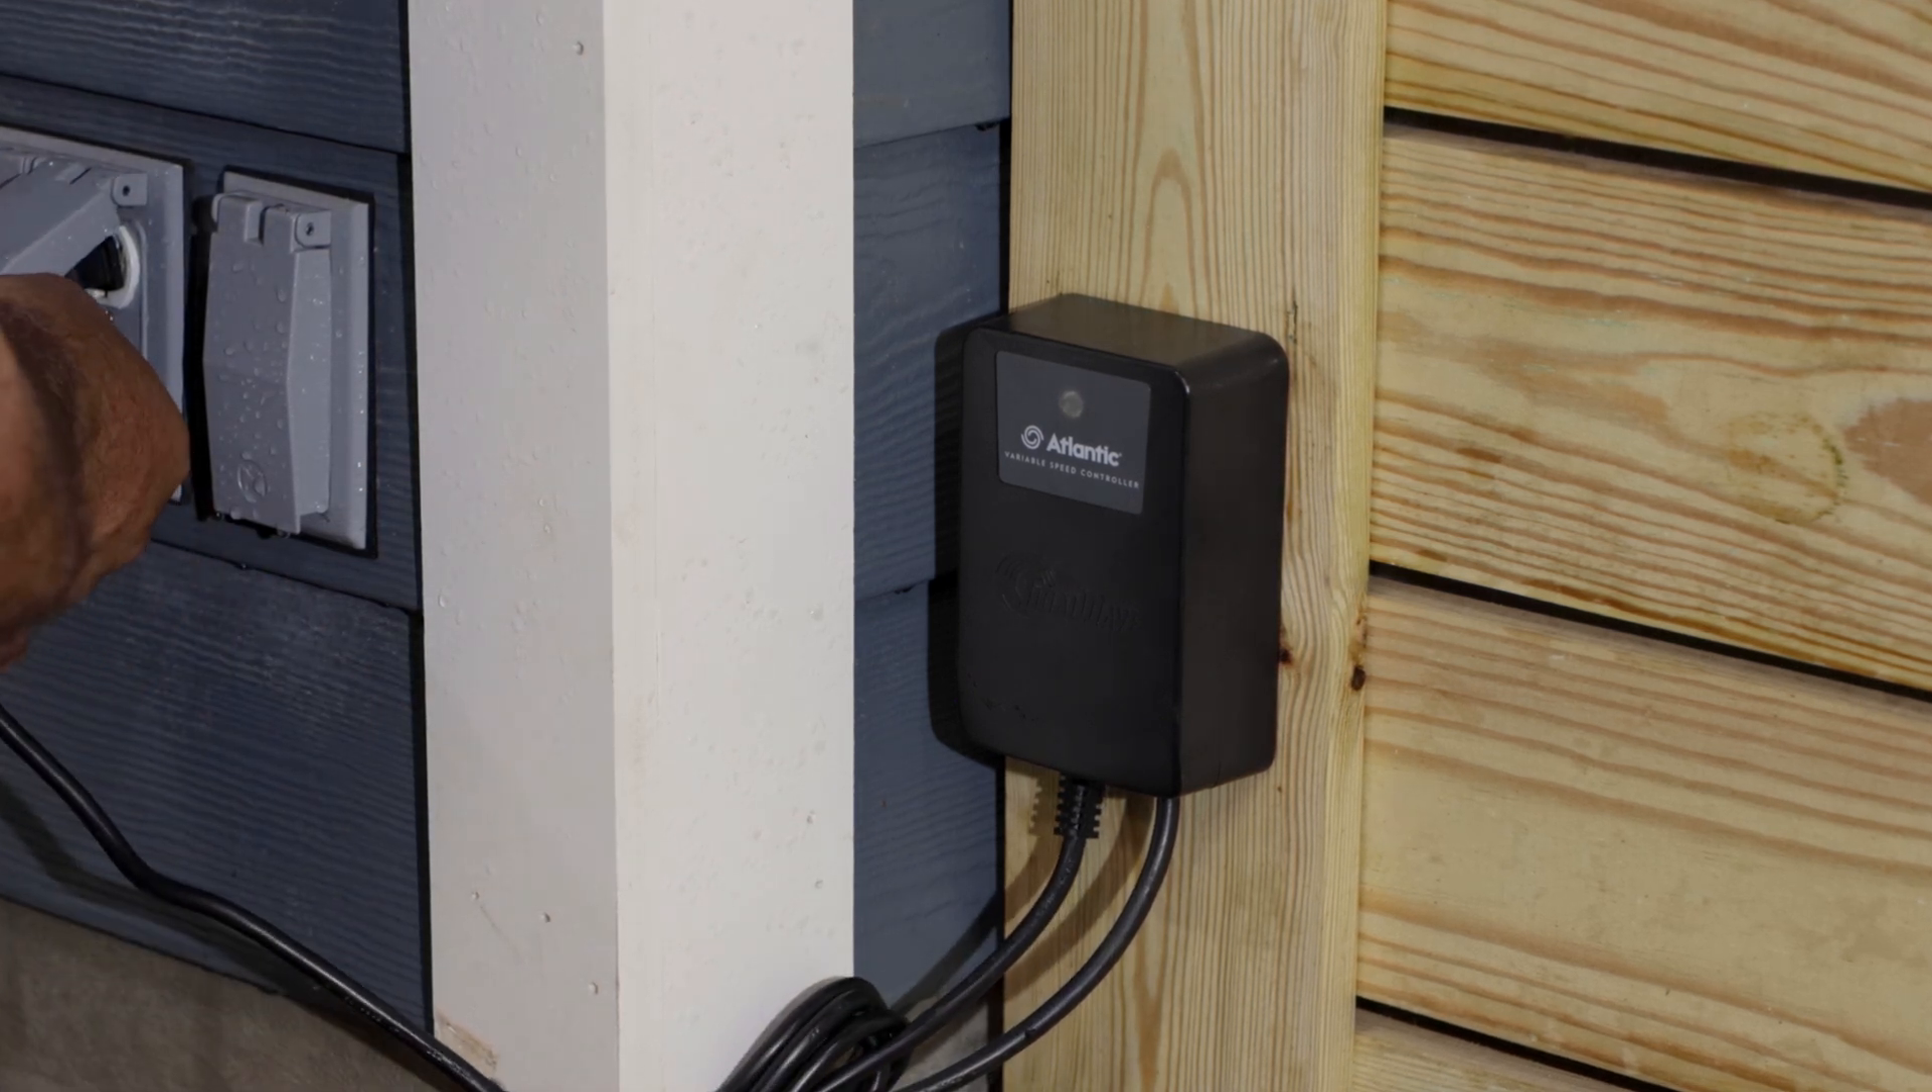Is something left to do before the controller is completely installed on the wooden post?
No.